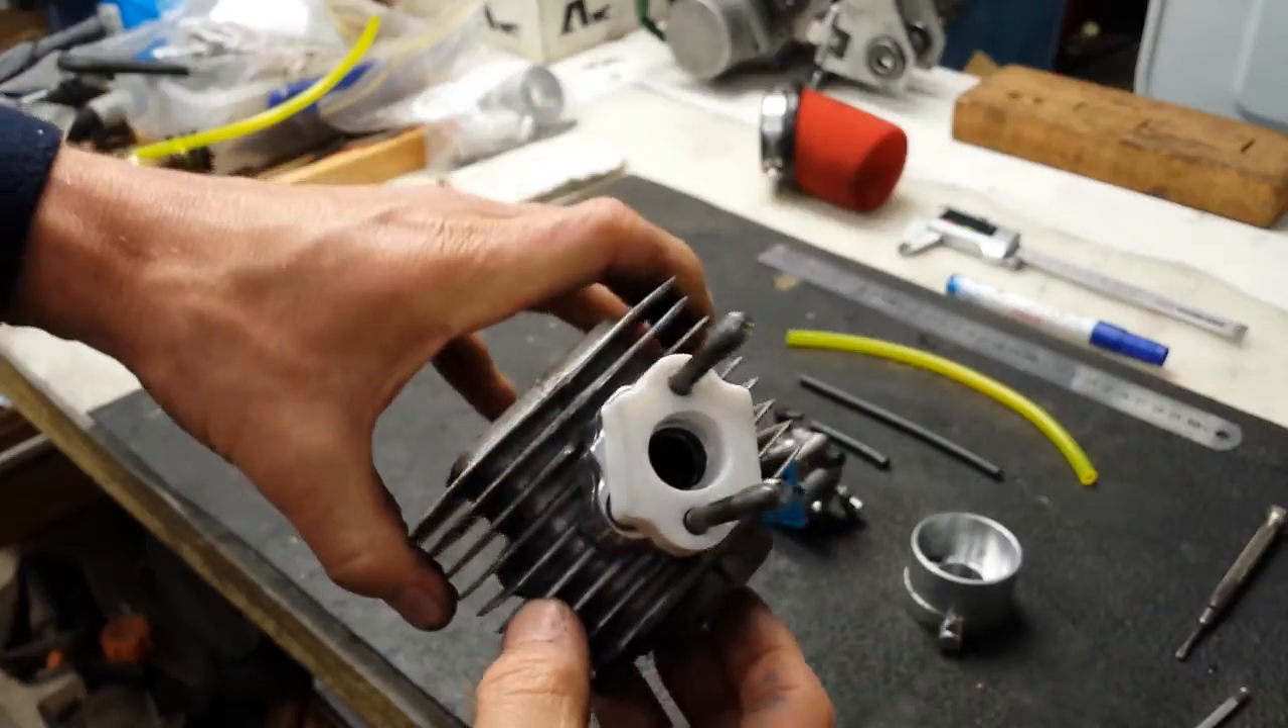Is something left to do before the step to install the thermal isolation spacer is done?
No.